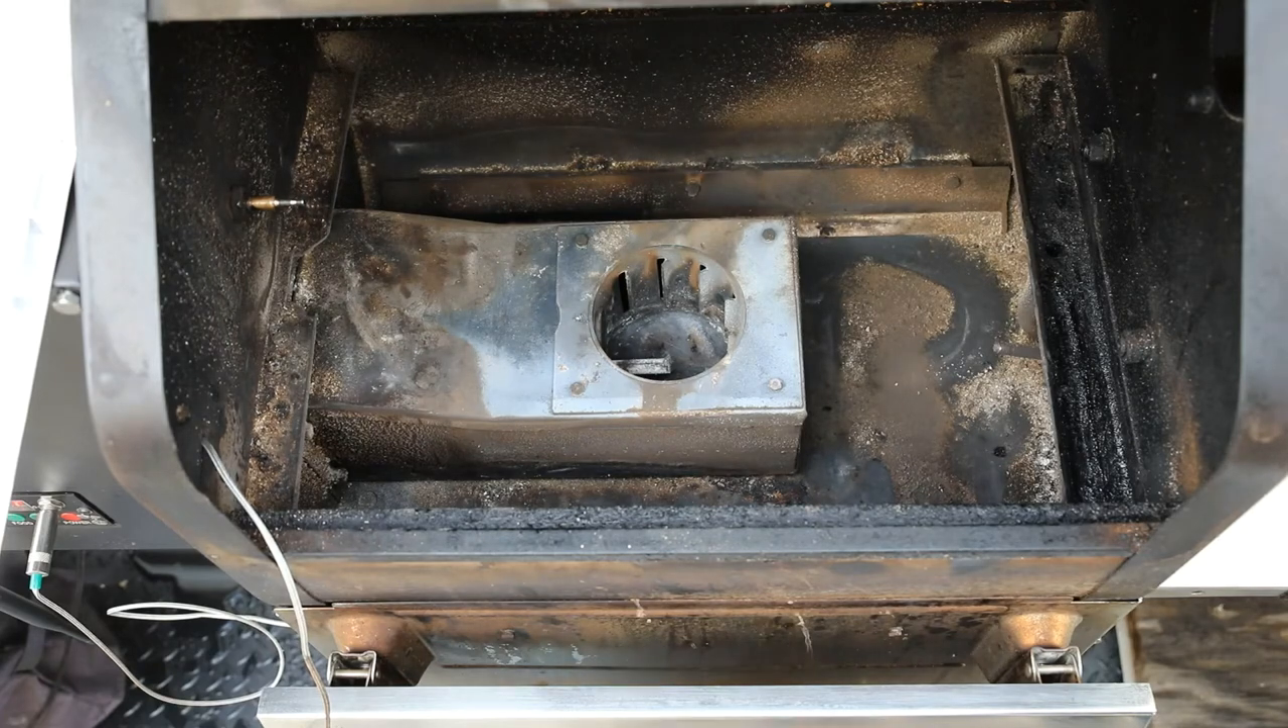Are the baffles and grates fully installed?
No.